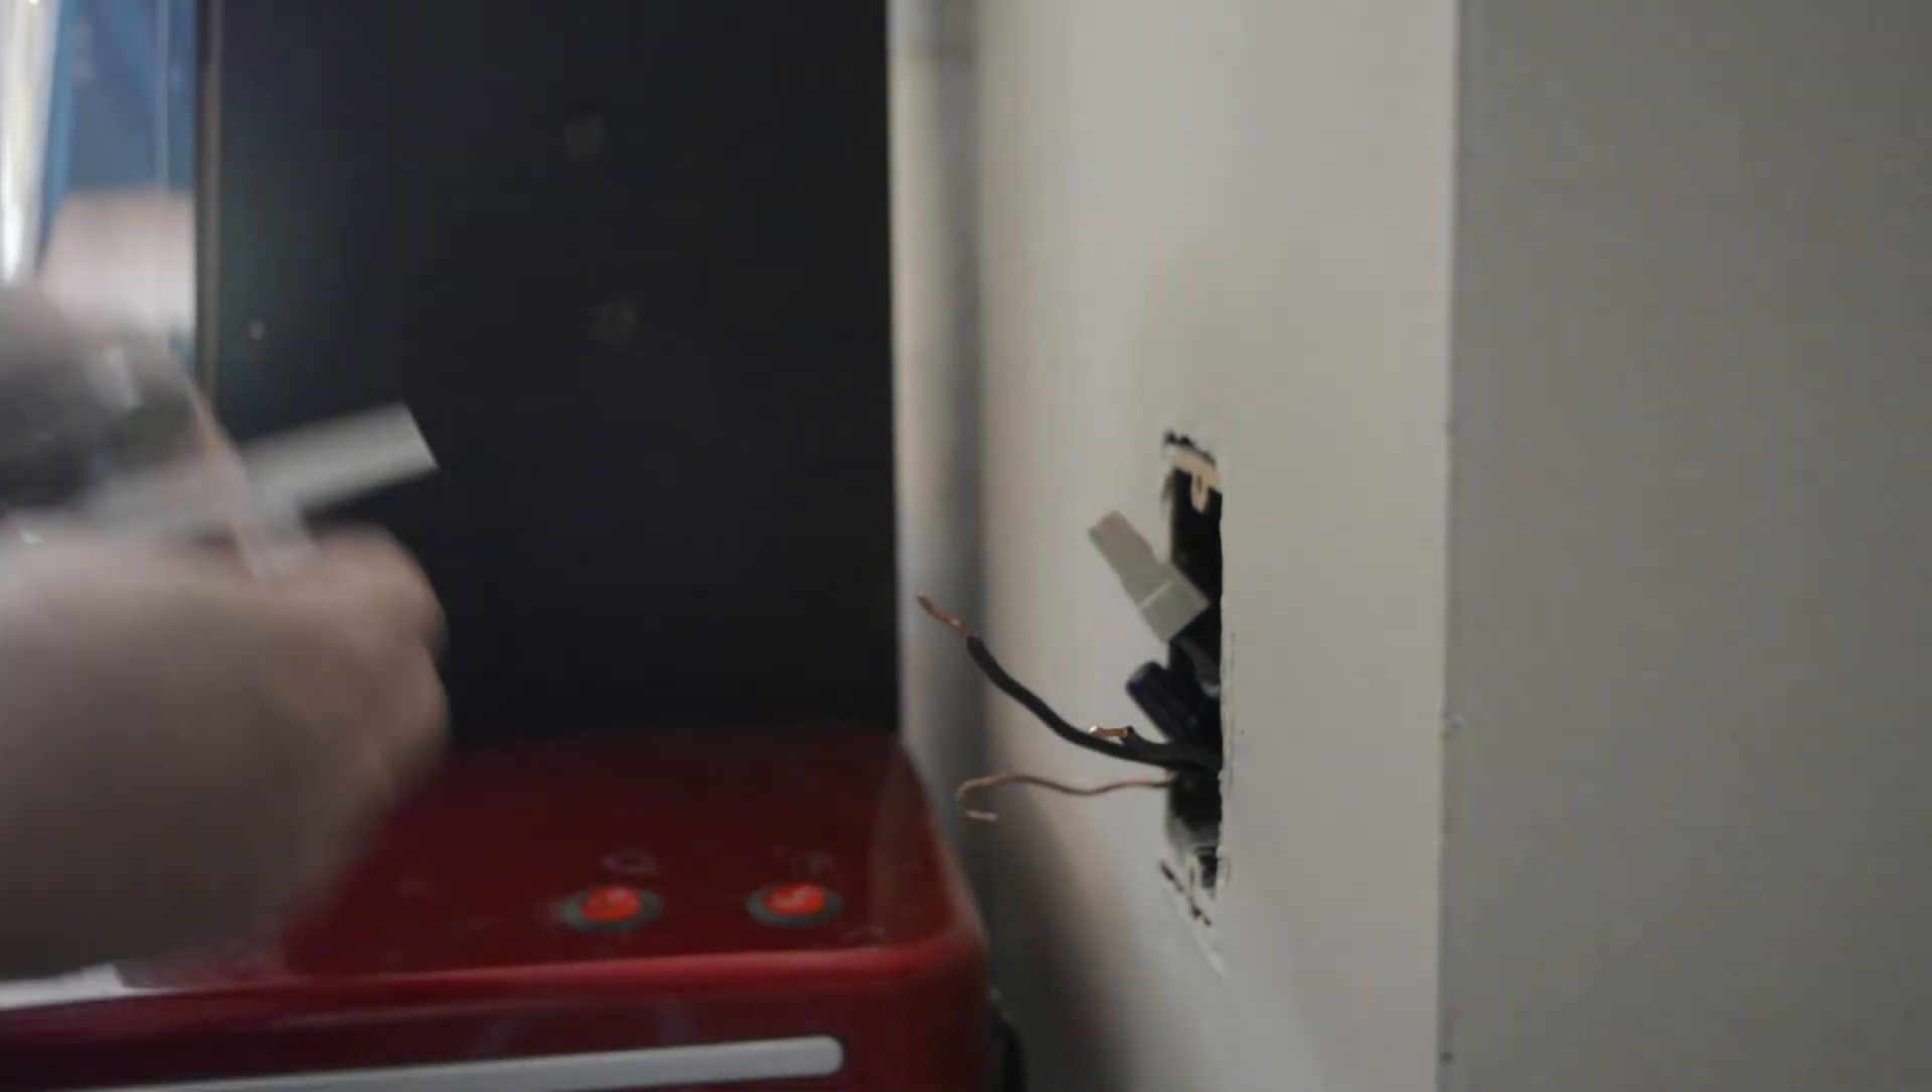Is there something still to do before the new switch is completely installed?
Yes.